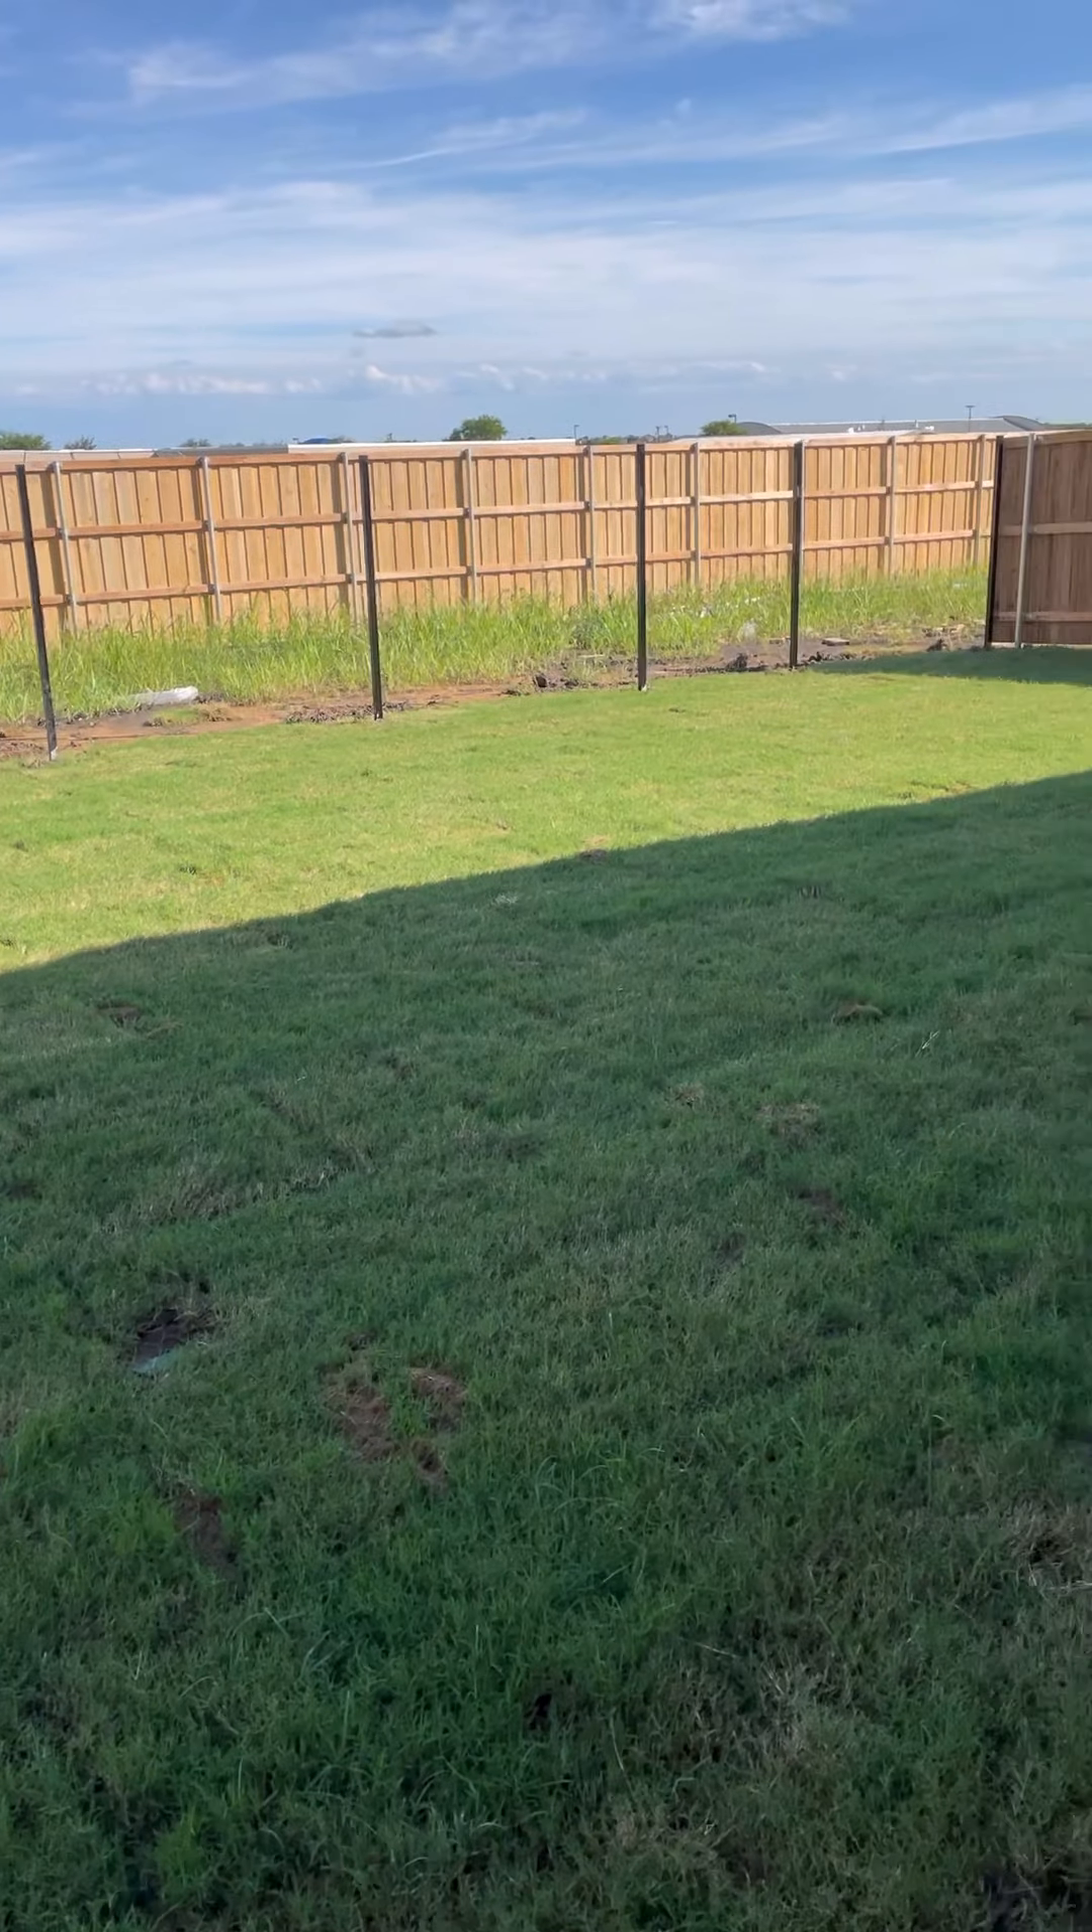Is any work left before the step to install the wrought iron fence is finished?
Yes.